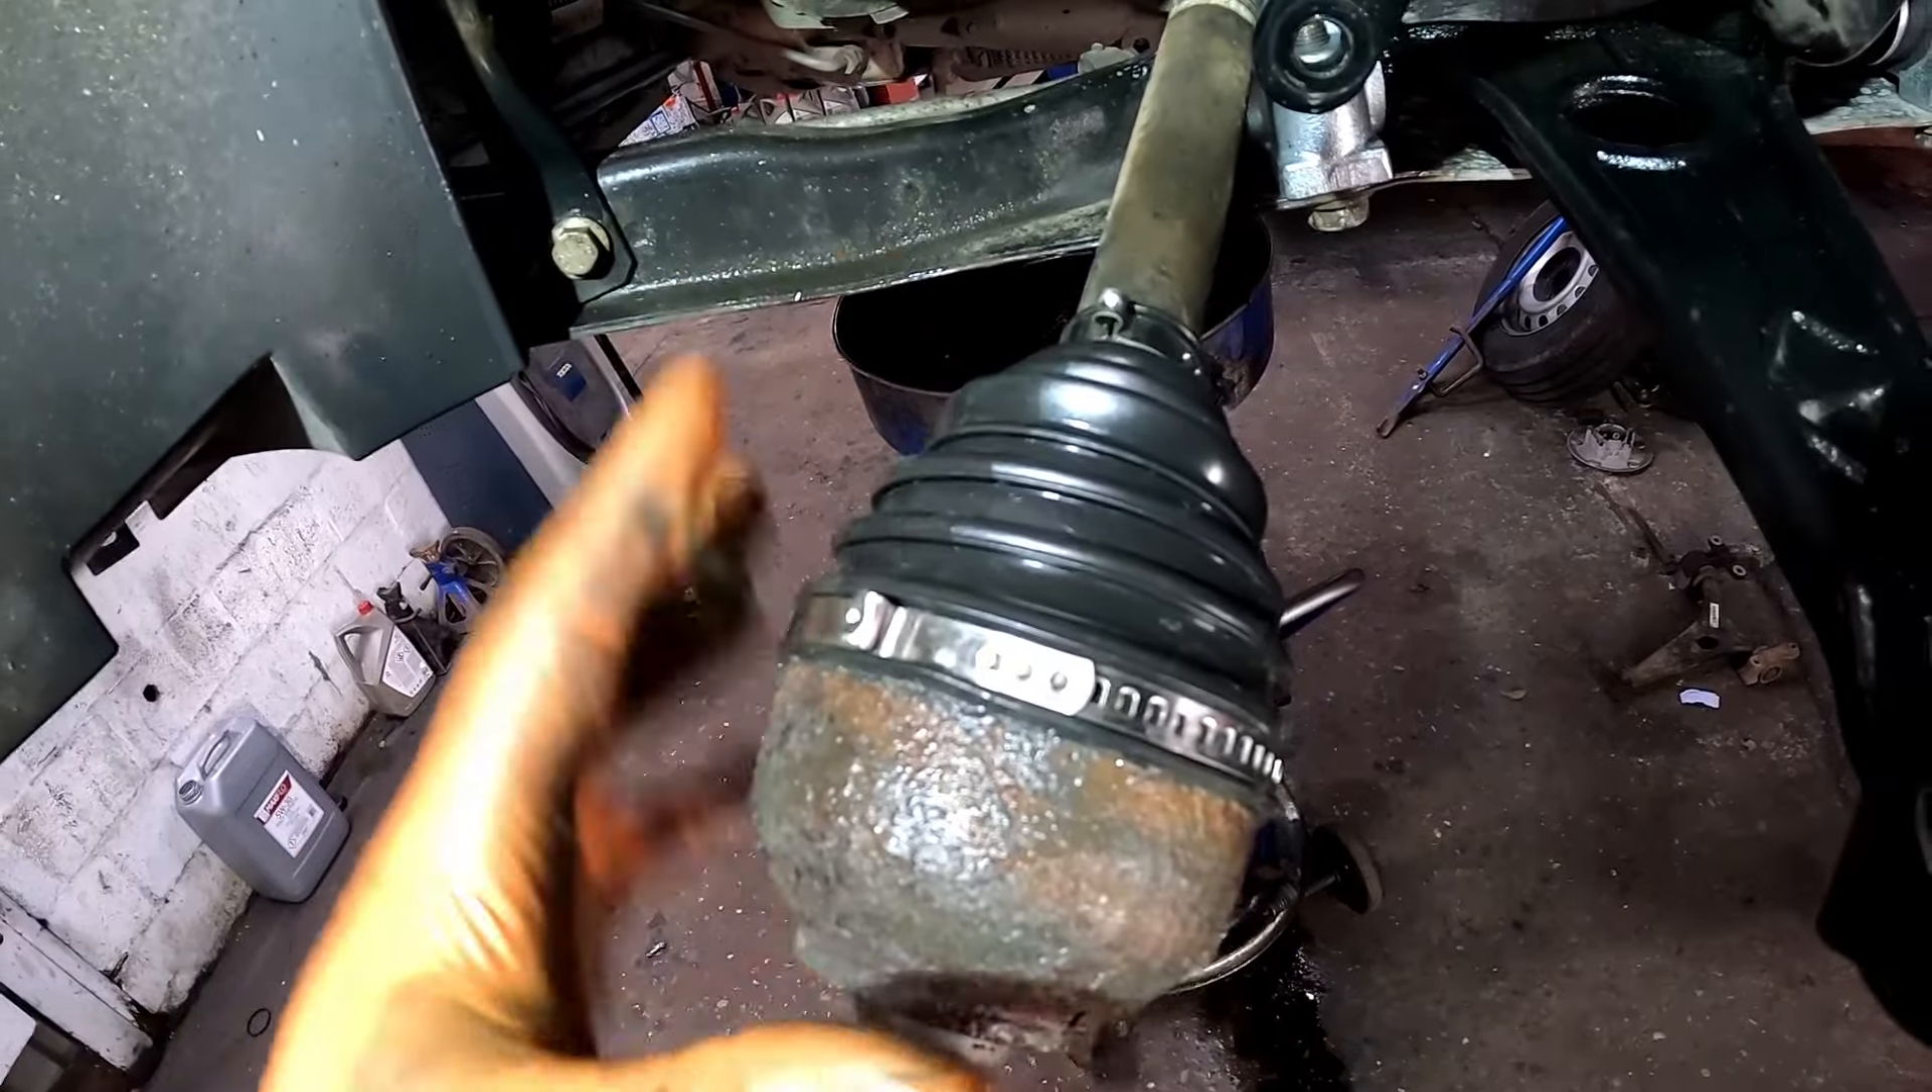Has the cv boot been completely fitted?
Yes.